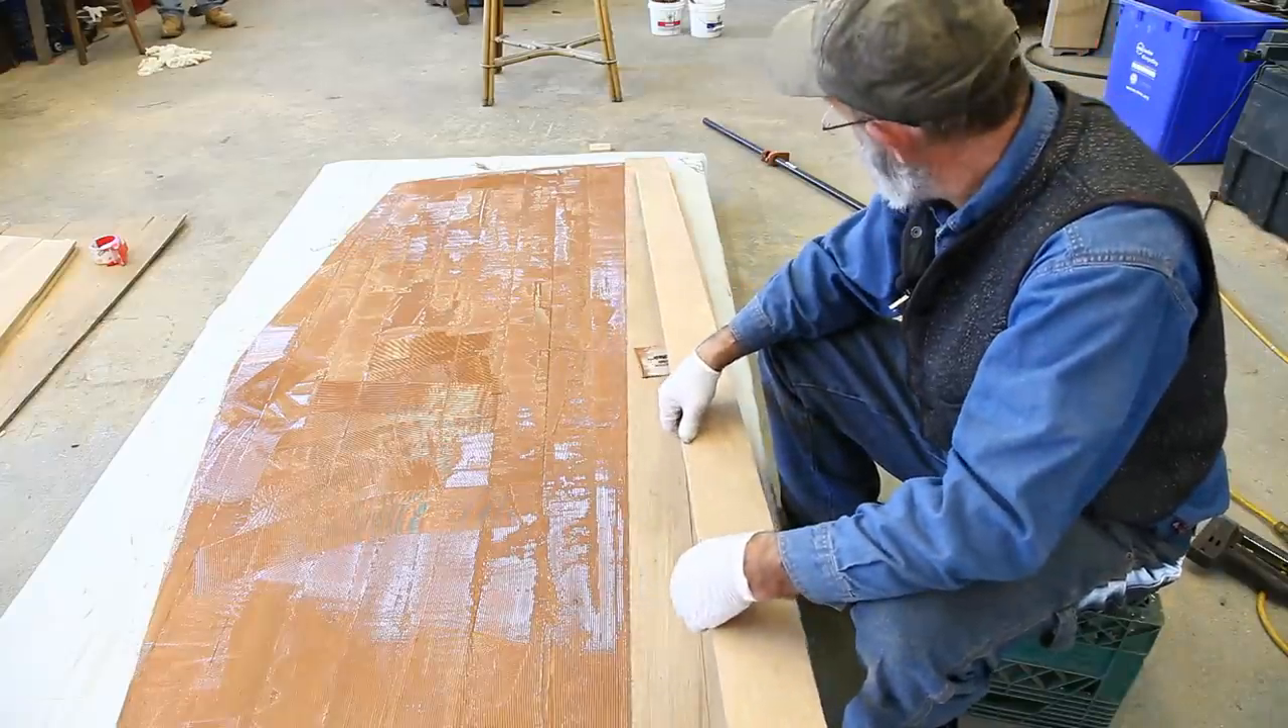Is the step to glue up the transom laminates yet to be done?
Yes.